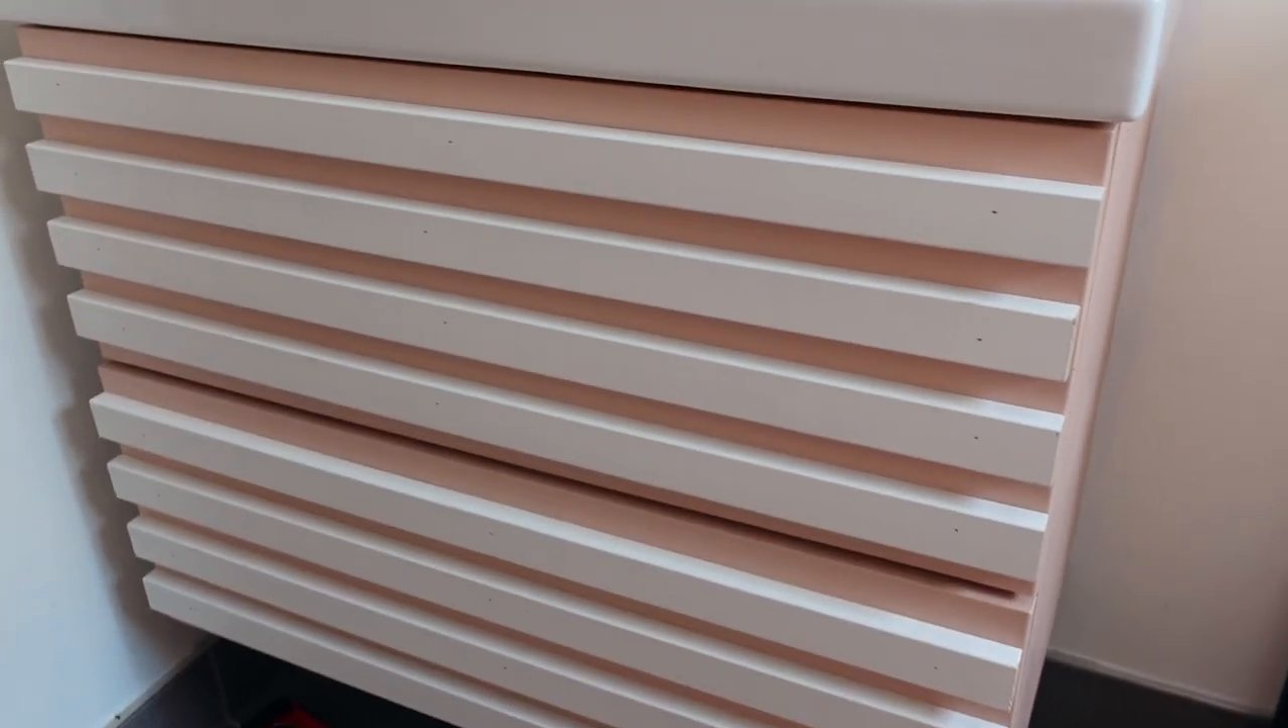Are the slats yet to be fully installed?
No.